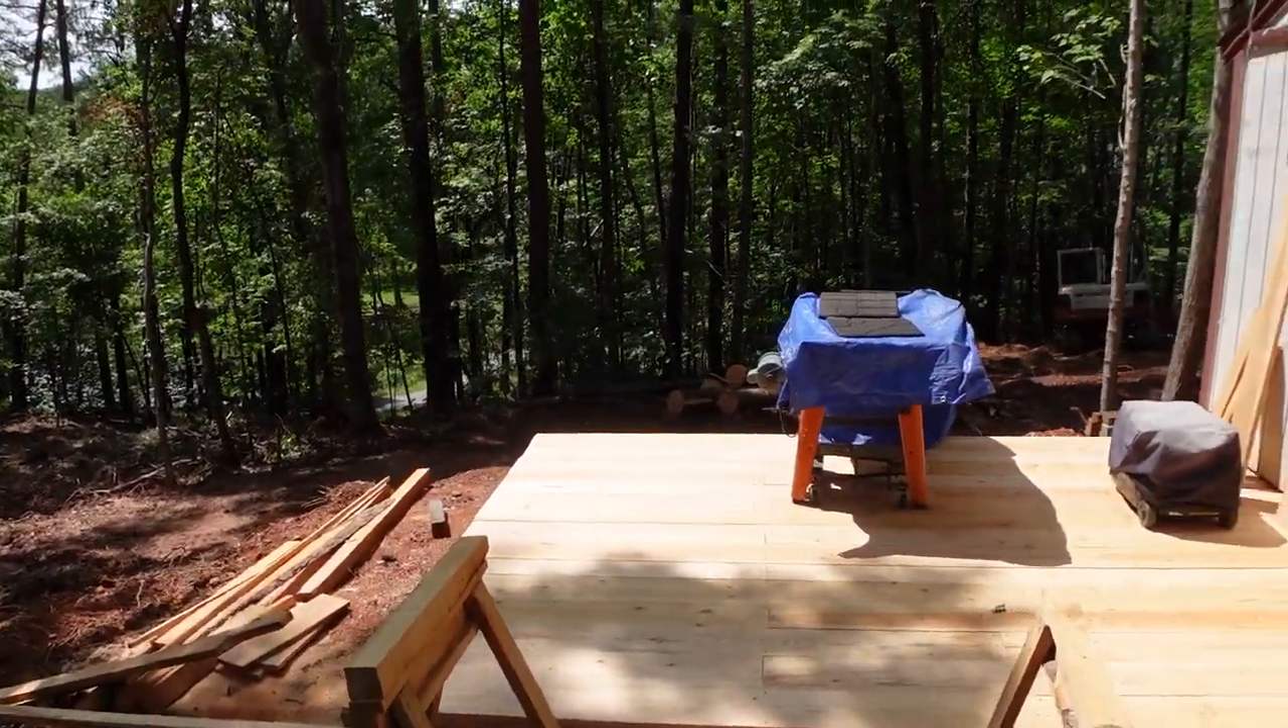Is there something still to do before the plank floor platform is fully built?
No.